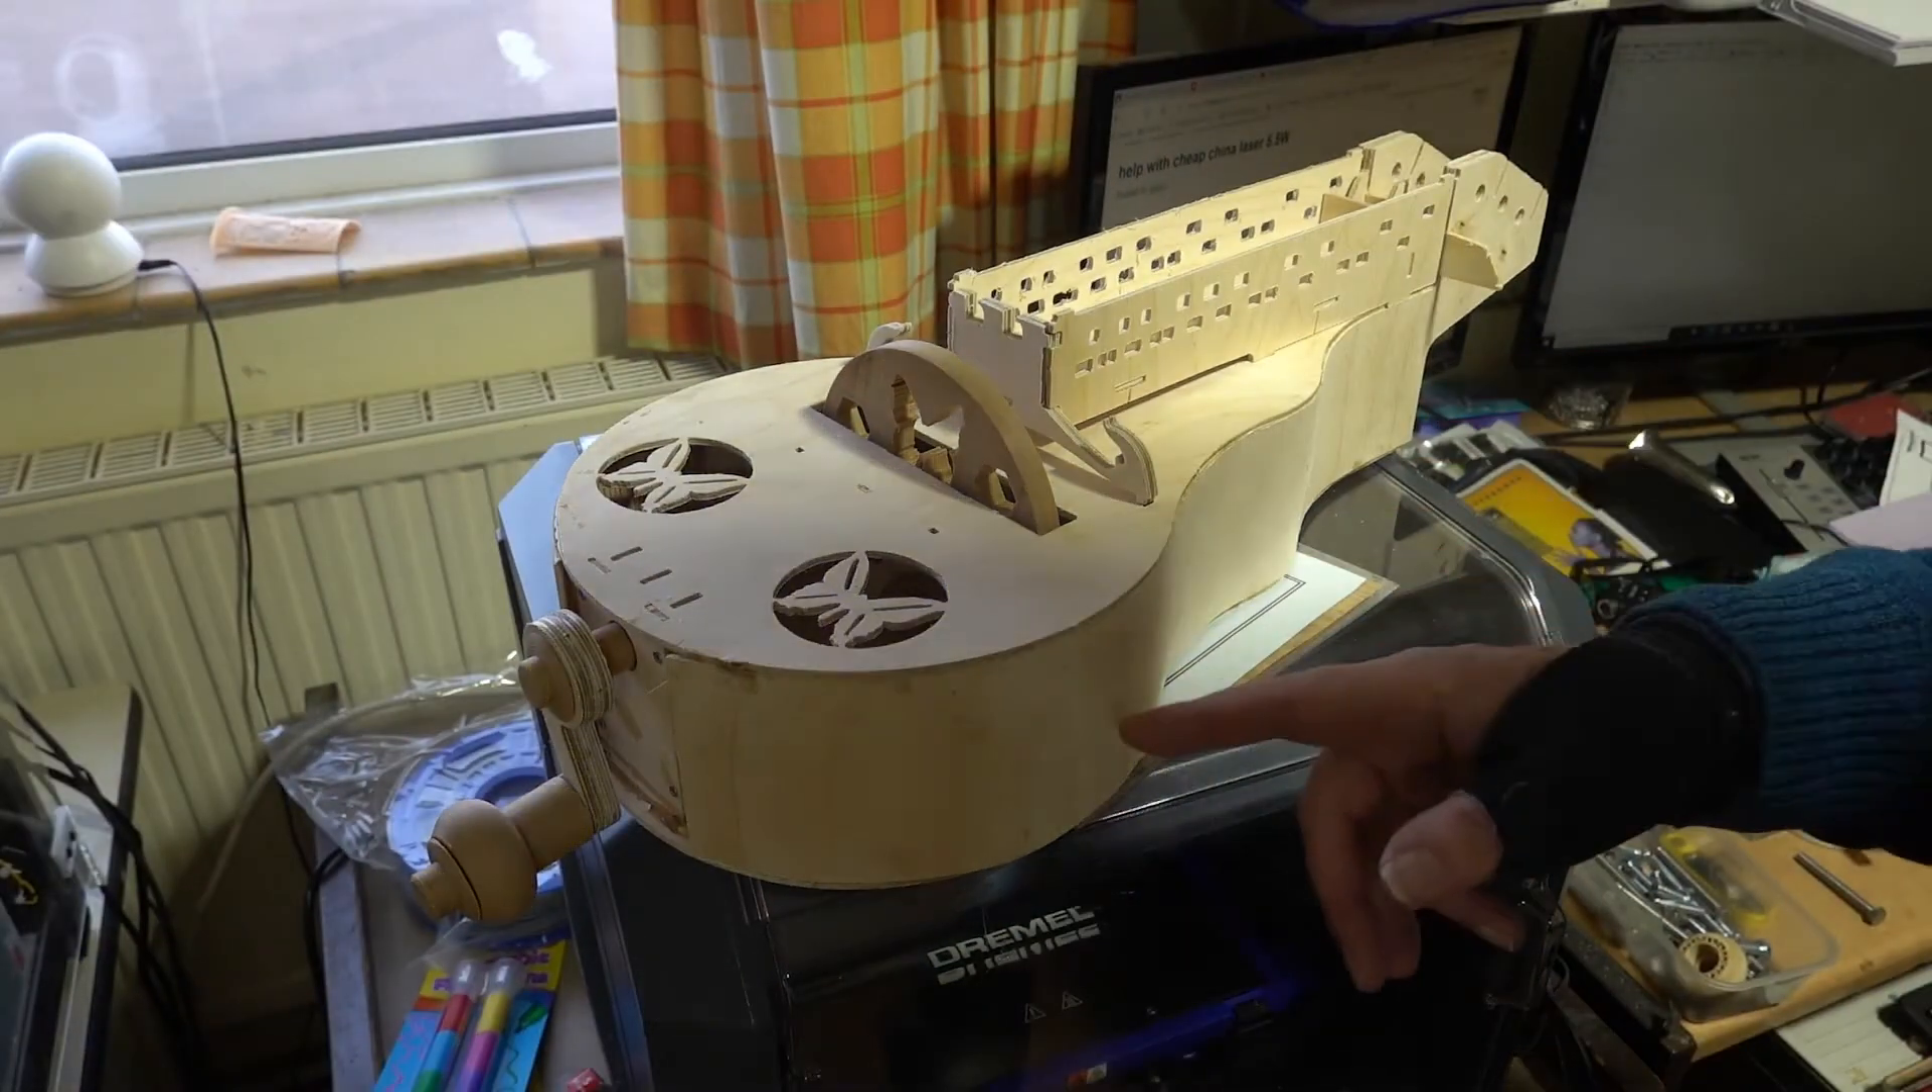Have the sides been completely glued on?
Yes.